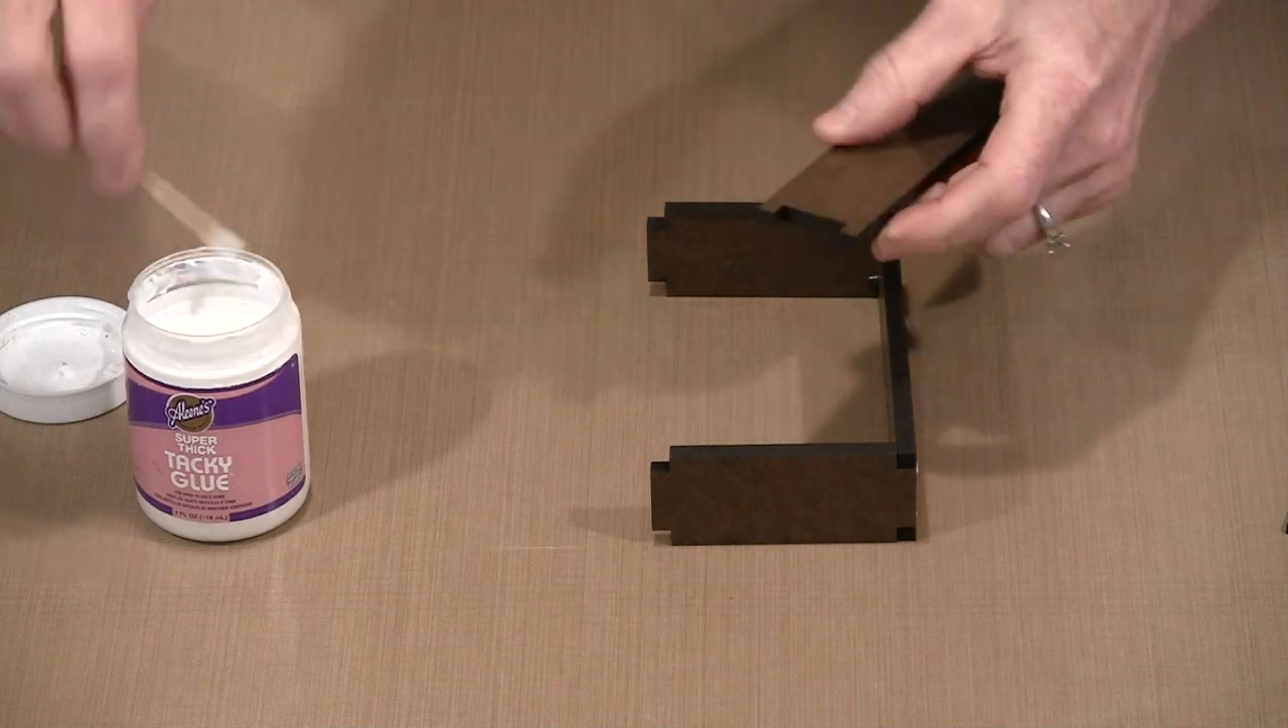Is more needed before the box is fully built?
Yes.